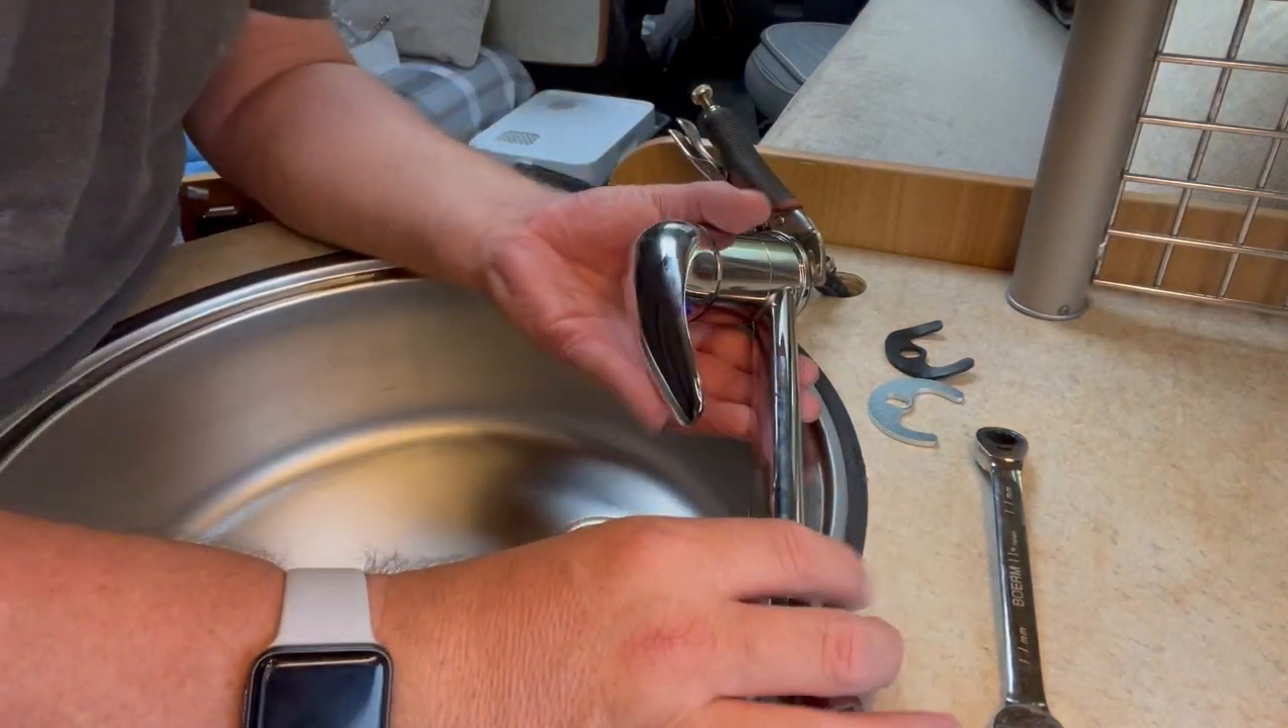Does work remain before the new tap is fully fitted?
Yes.